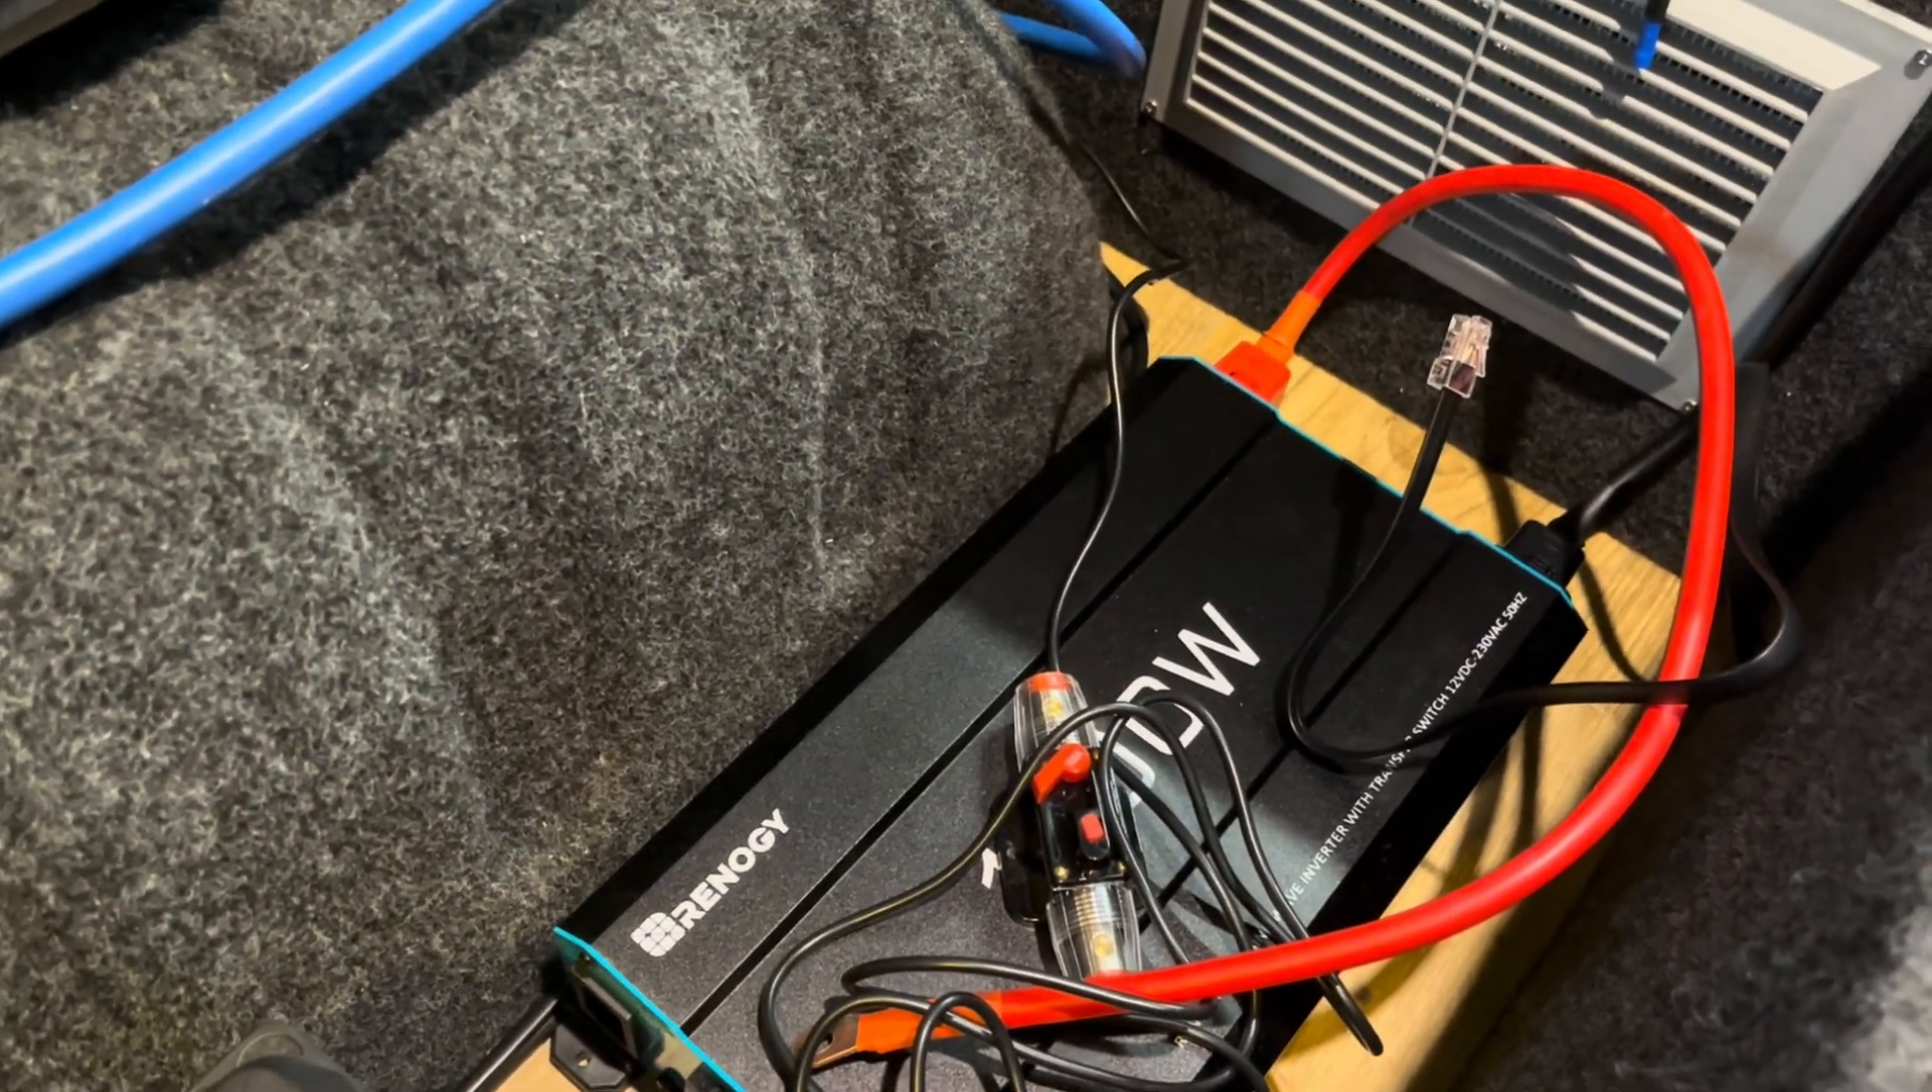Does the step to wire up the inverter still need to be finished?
Yes.